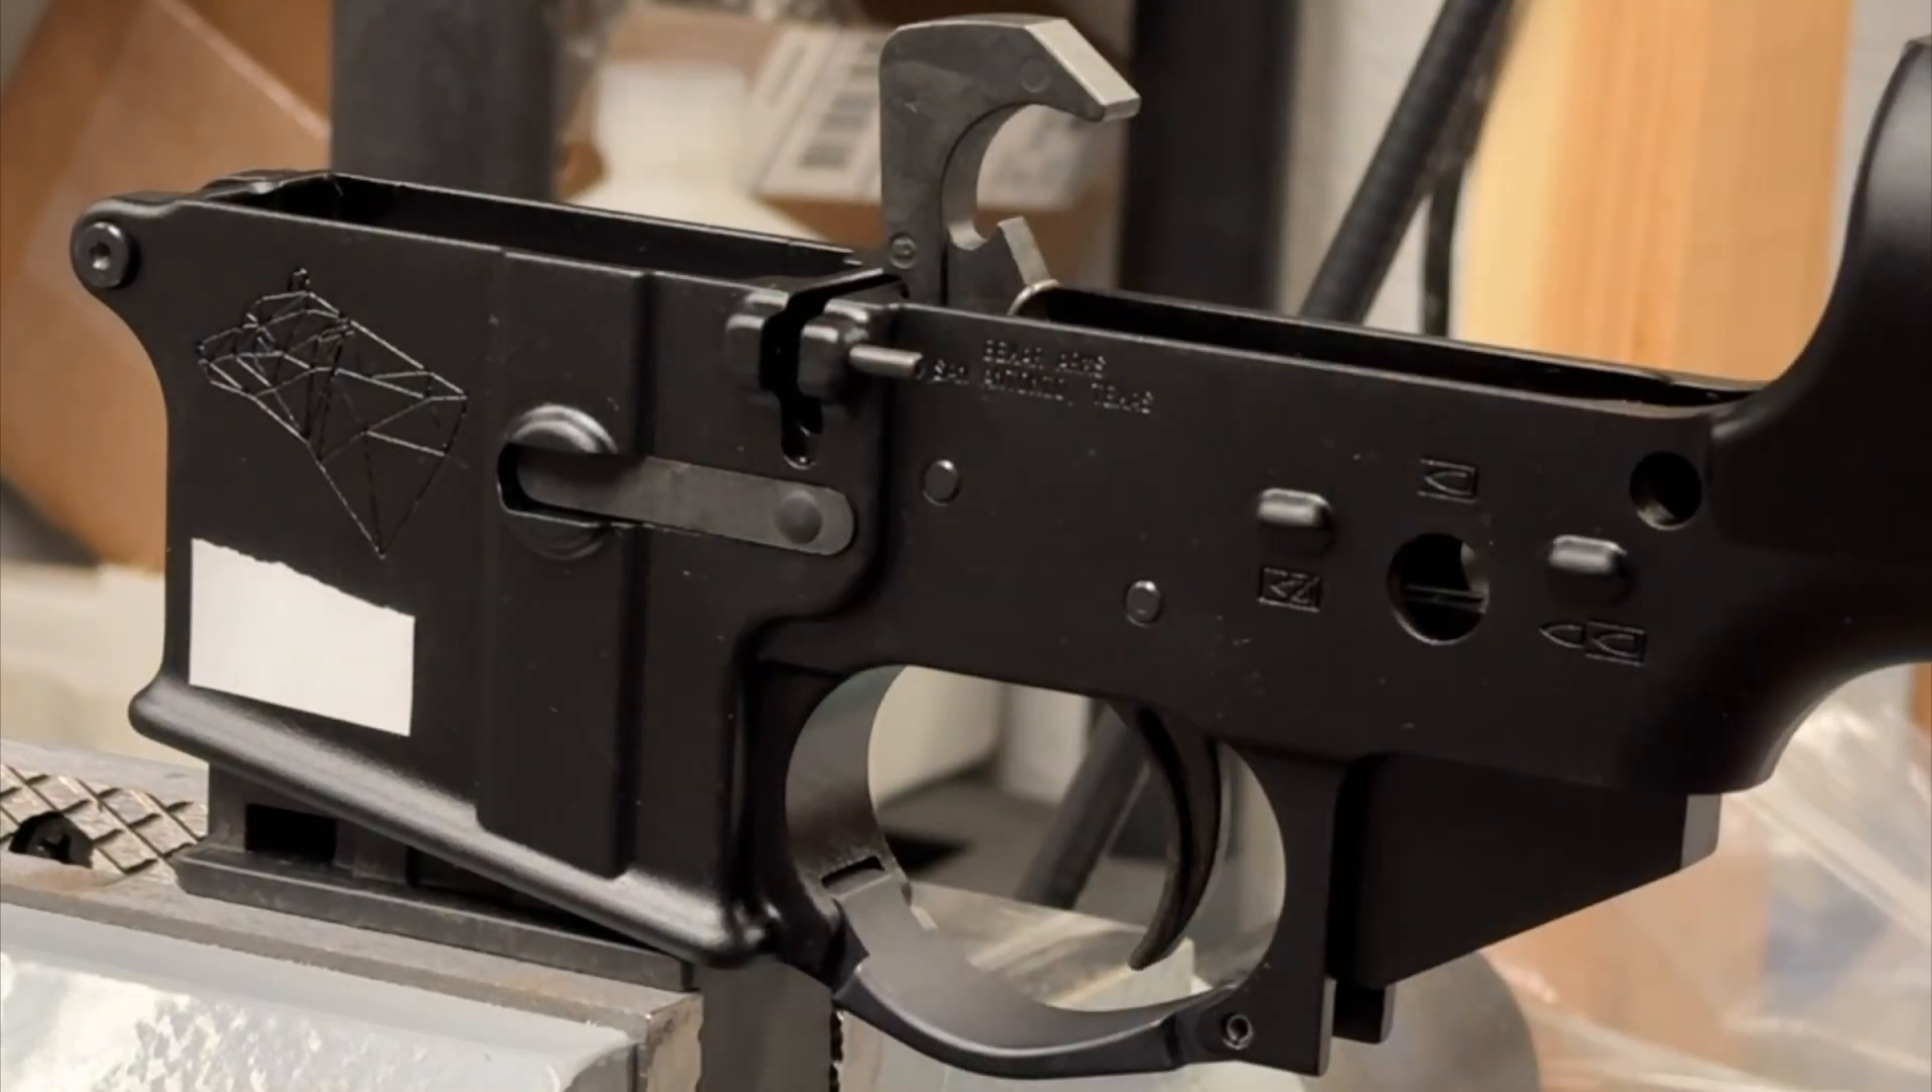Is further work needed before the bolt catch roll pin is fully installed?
Yes.